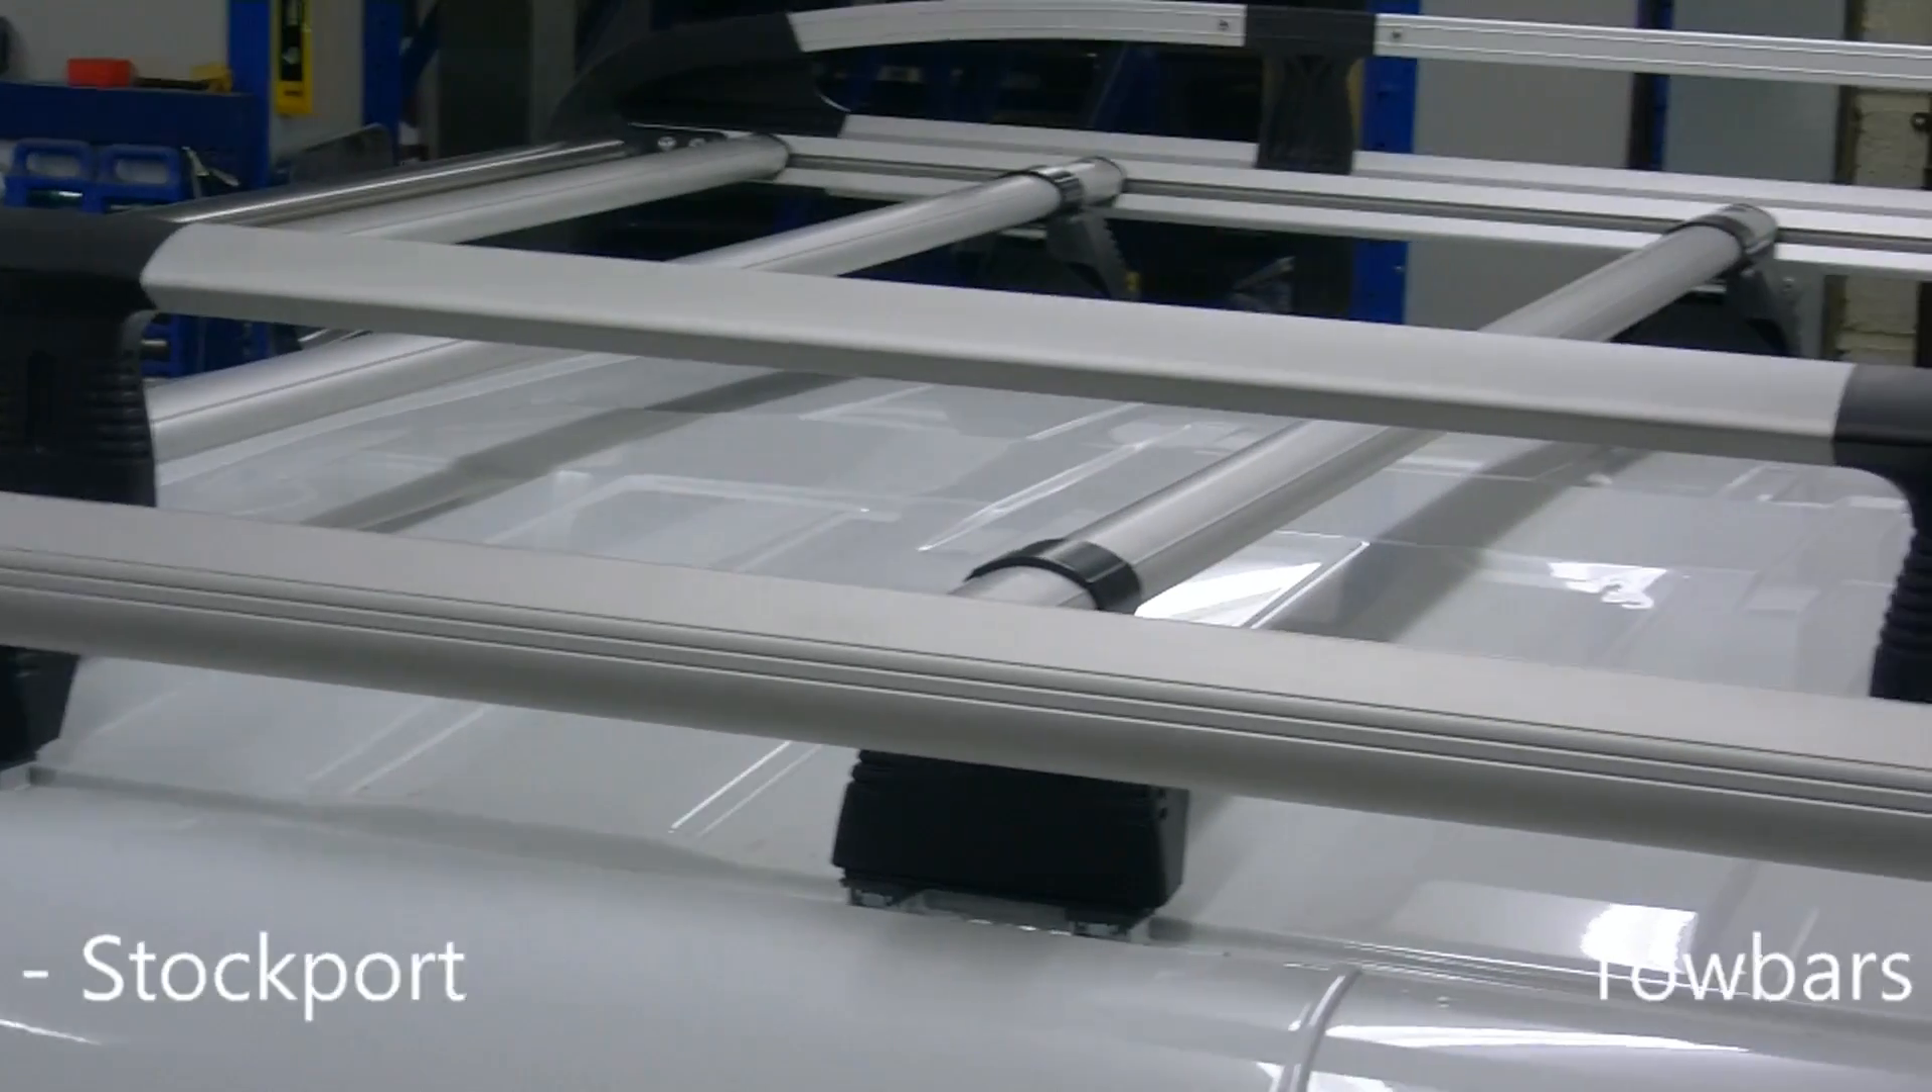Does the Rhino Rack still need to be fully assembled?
No.